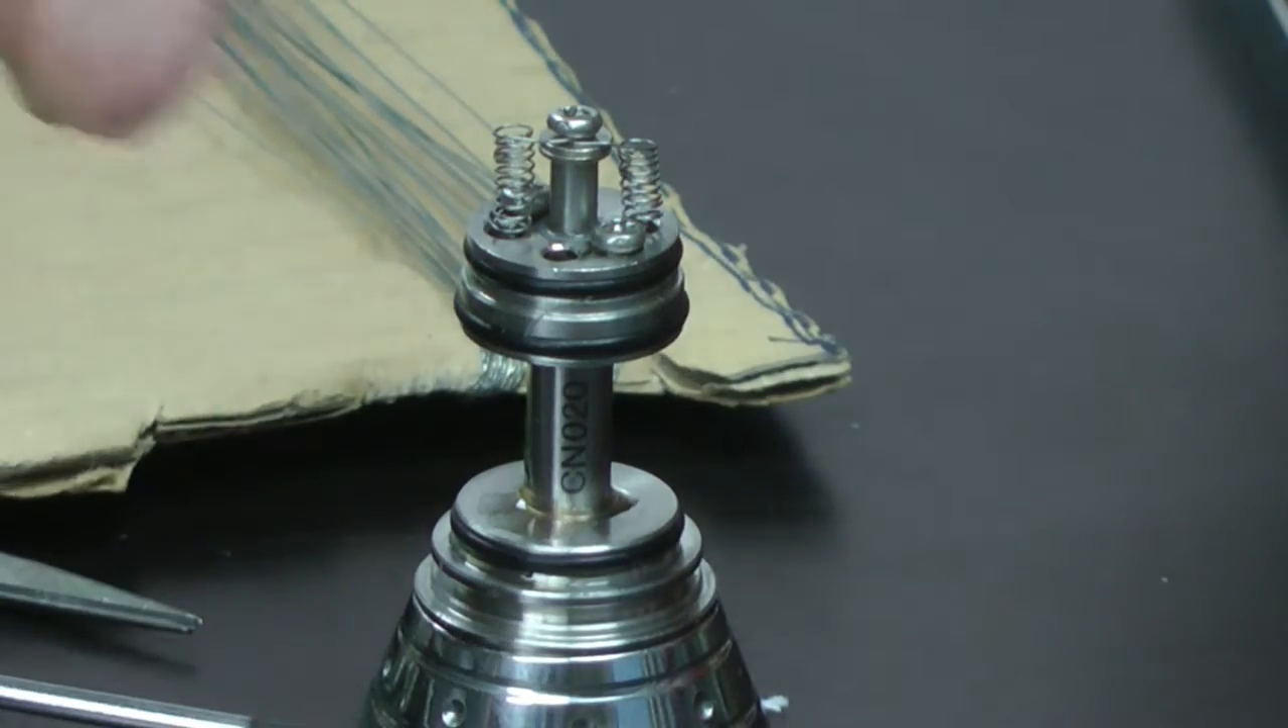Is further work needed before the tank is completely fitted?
Yes.